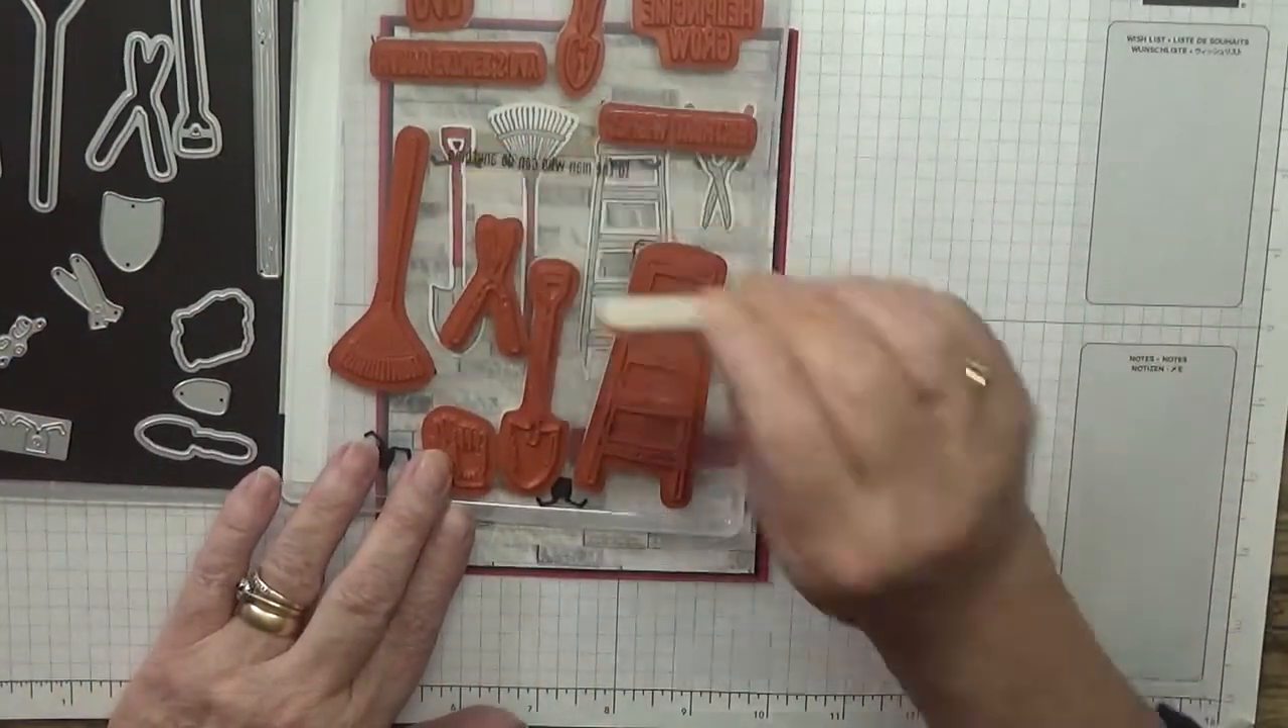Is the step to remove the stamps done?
No.